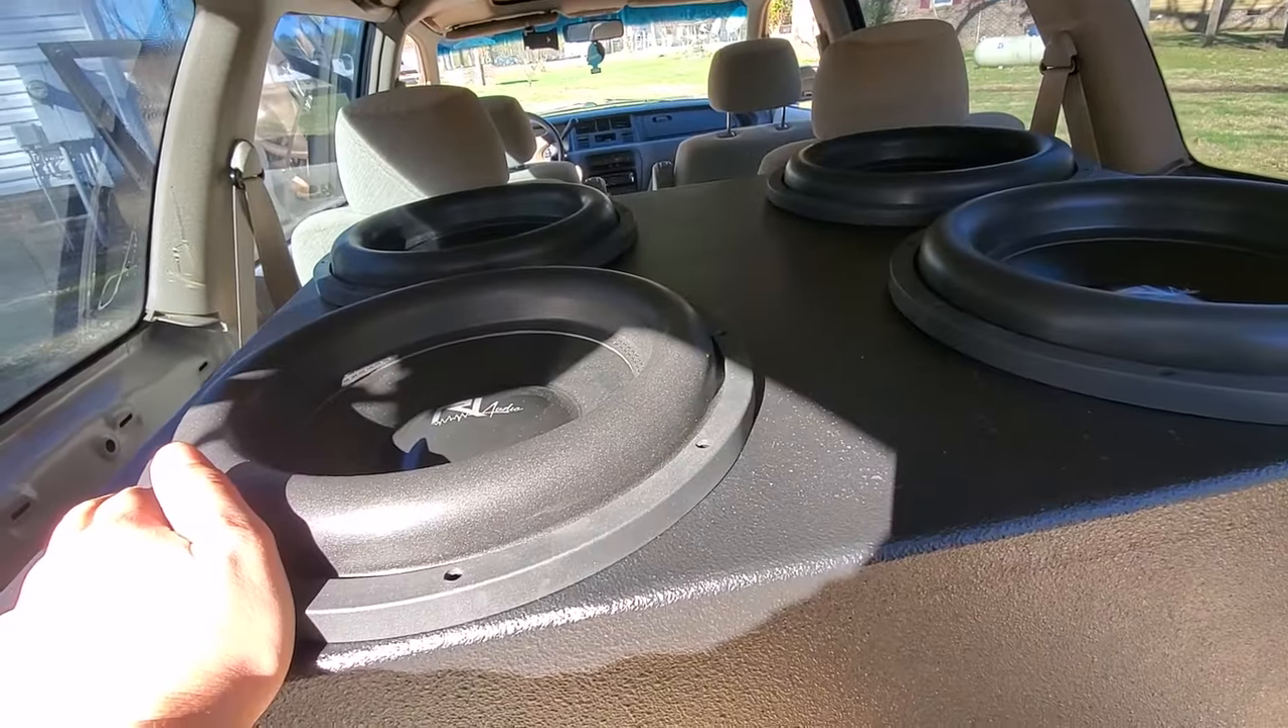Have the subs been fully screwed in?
No.